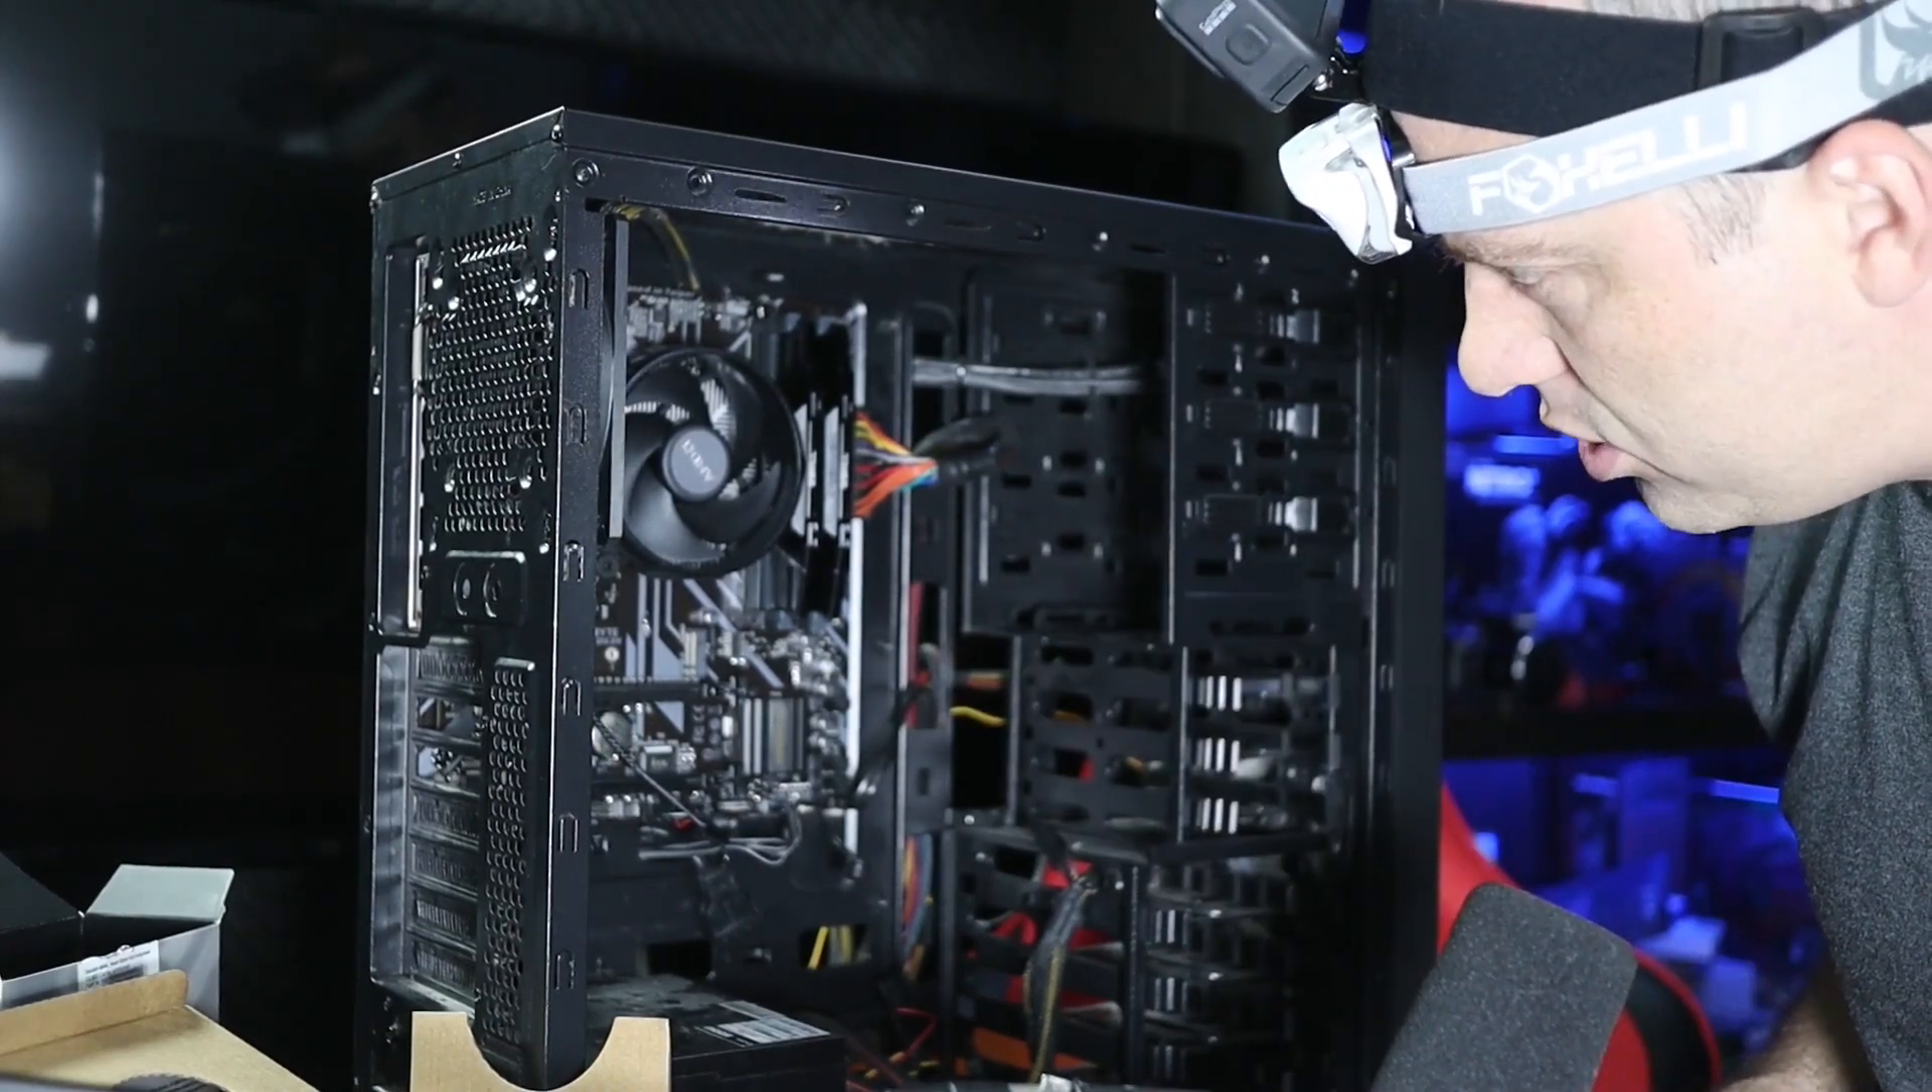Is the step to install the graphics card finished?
No.